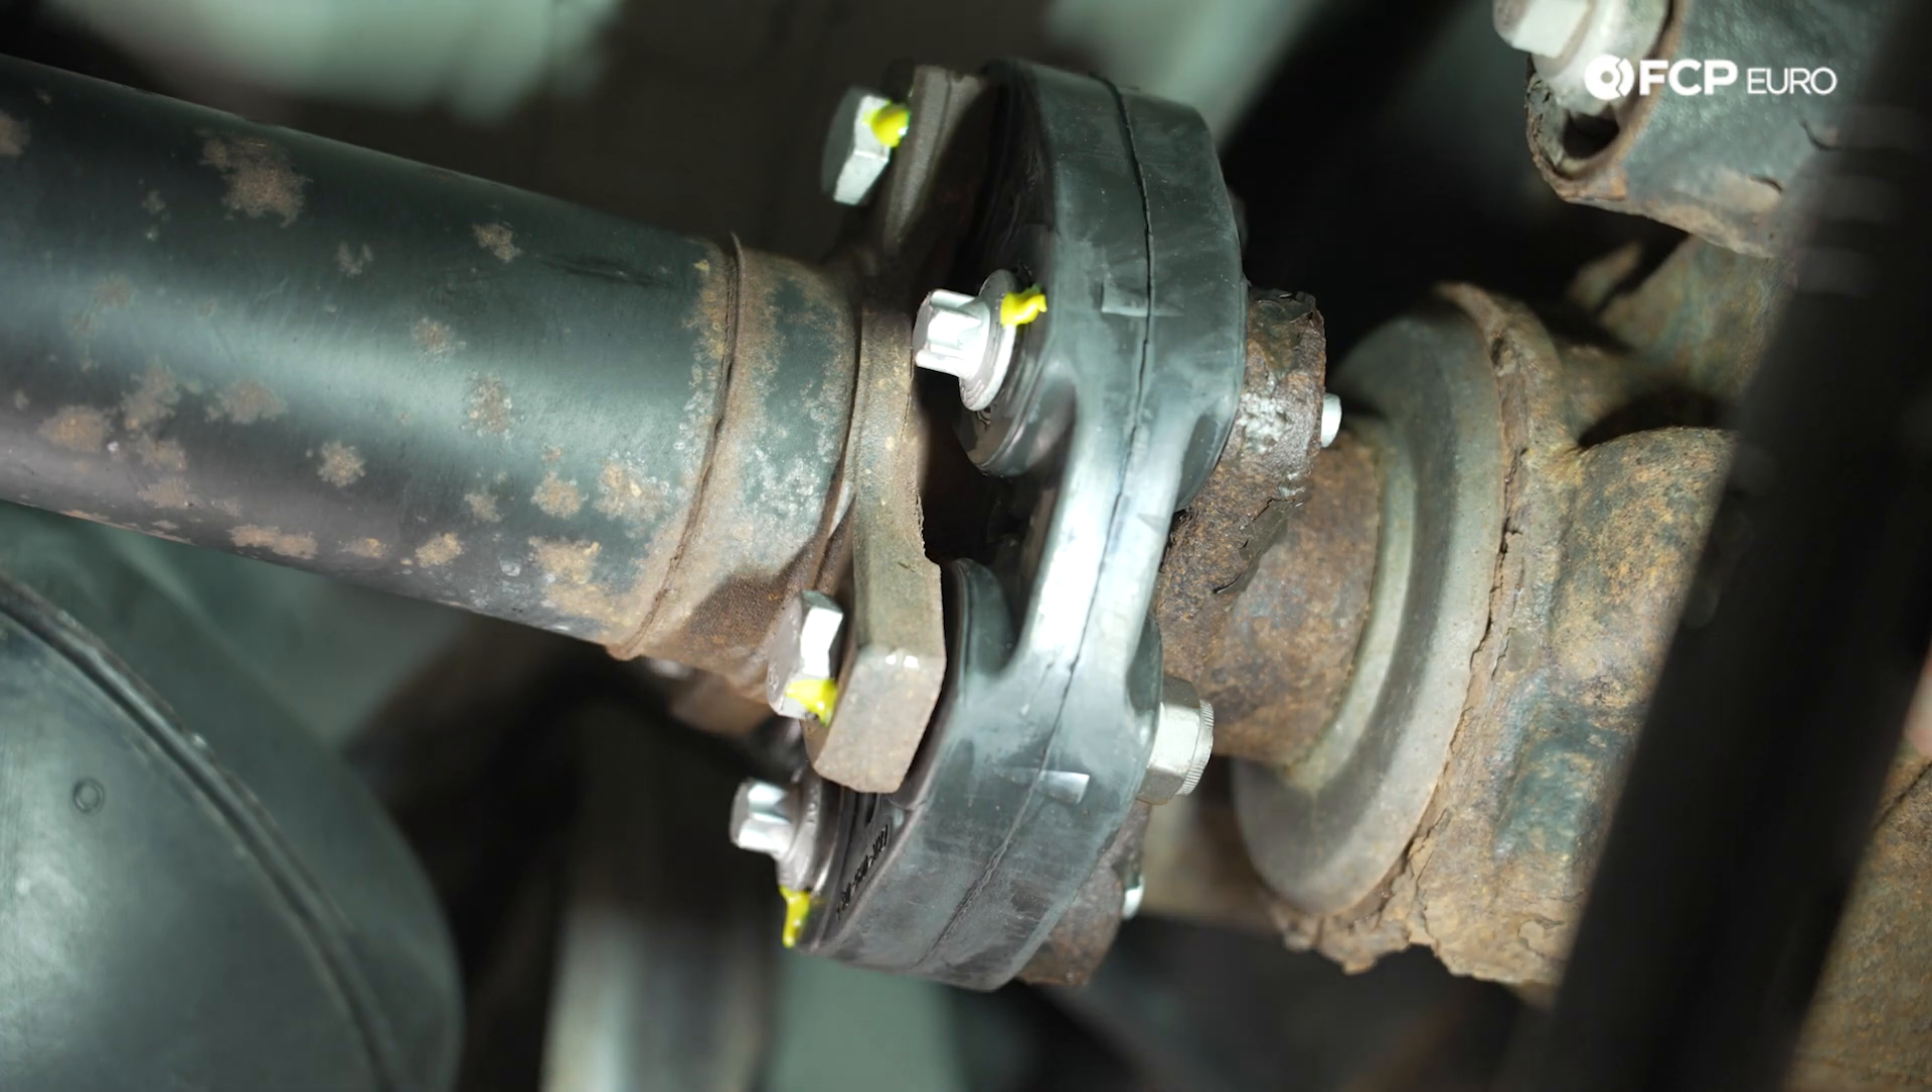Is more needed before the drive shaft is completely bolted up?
No.